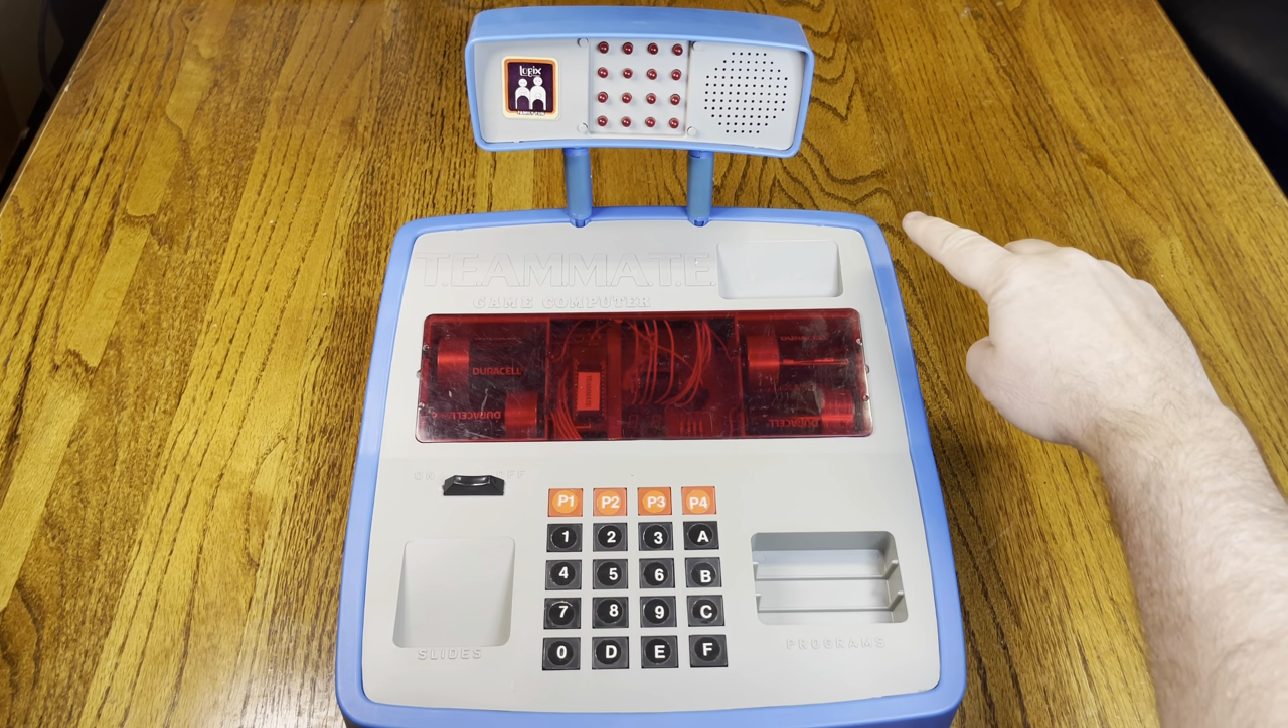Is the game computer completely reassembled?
Yes.